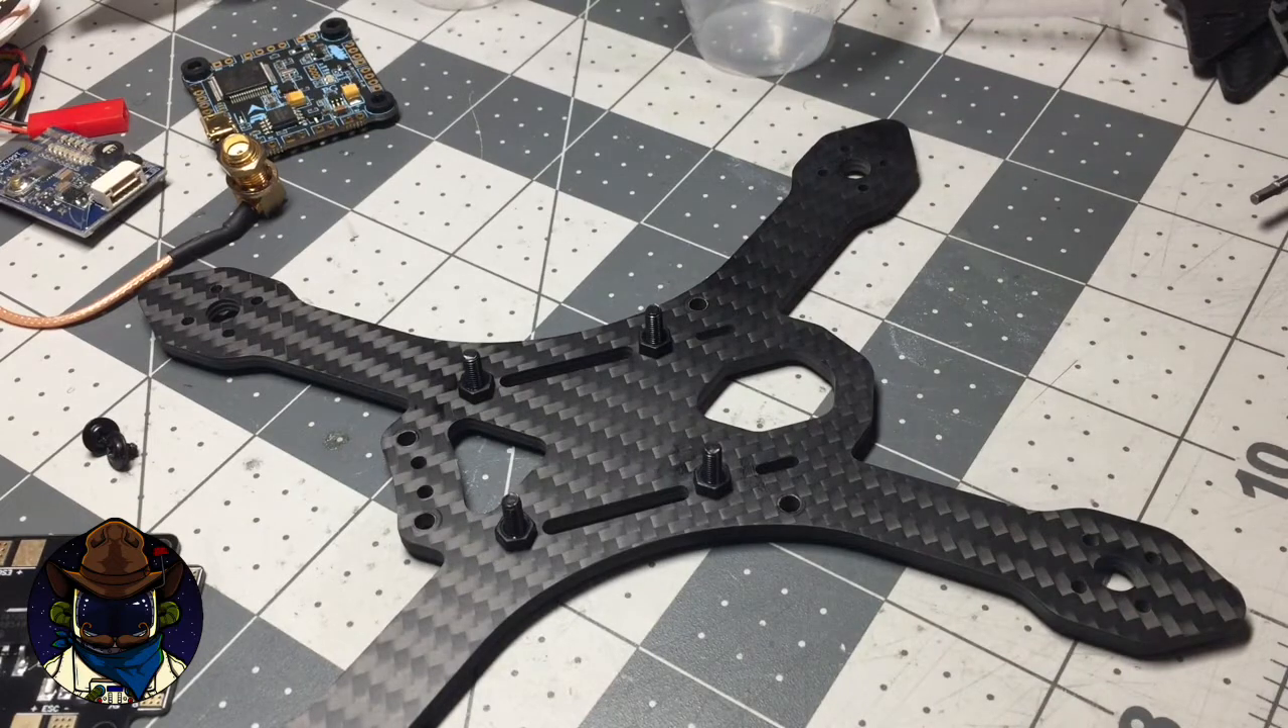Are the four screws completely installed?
Yes.